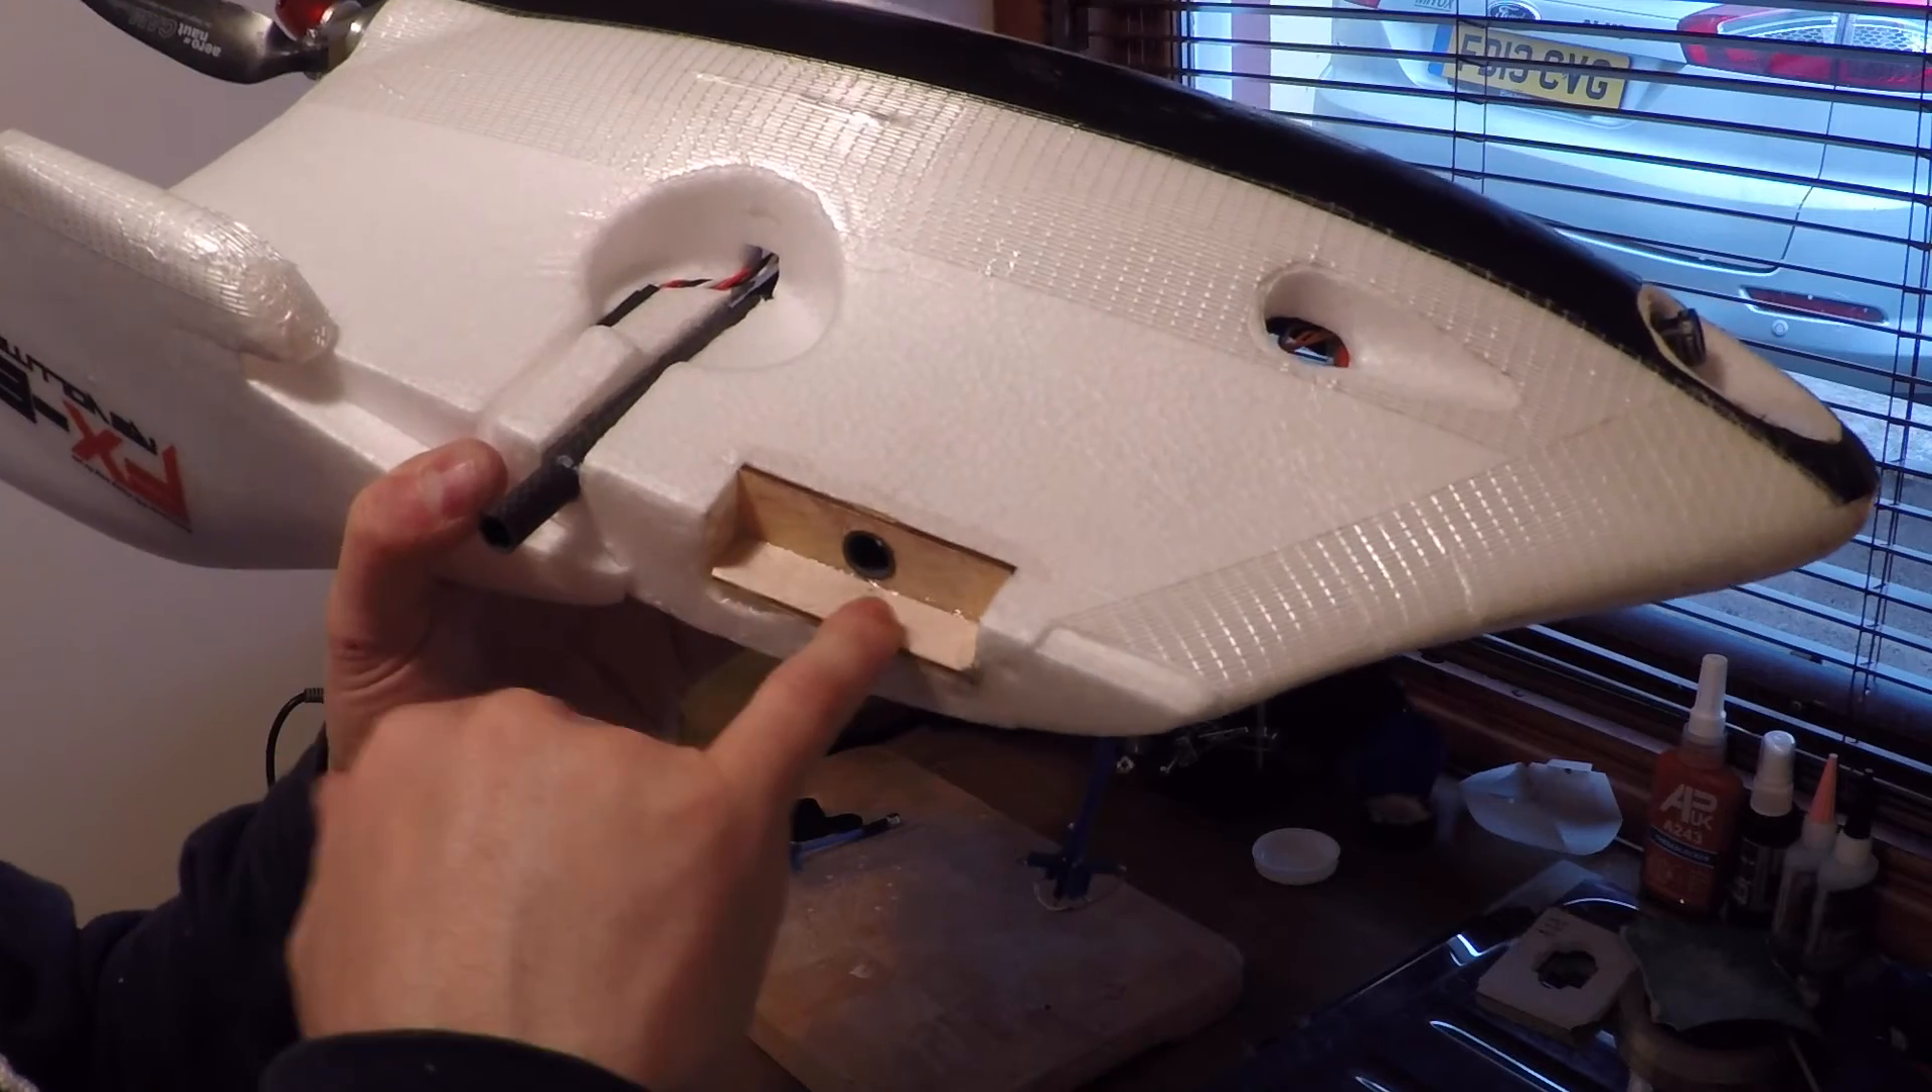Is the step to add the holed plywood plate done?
Yes.